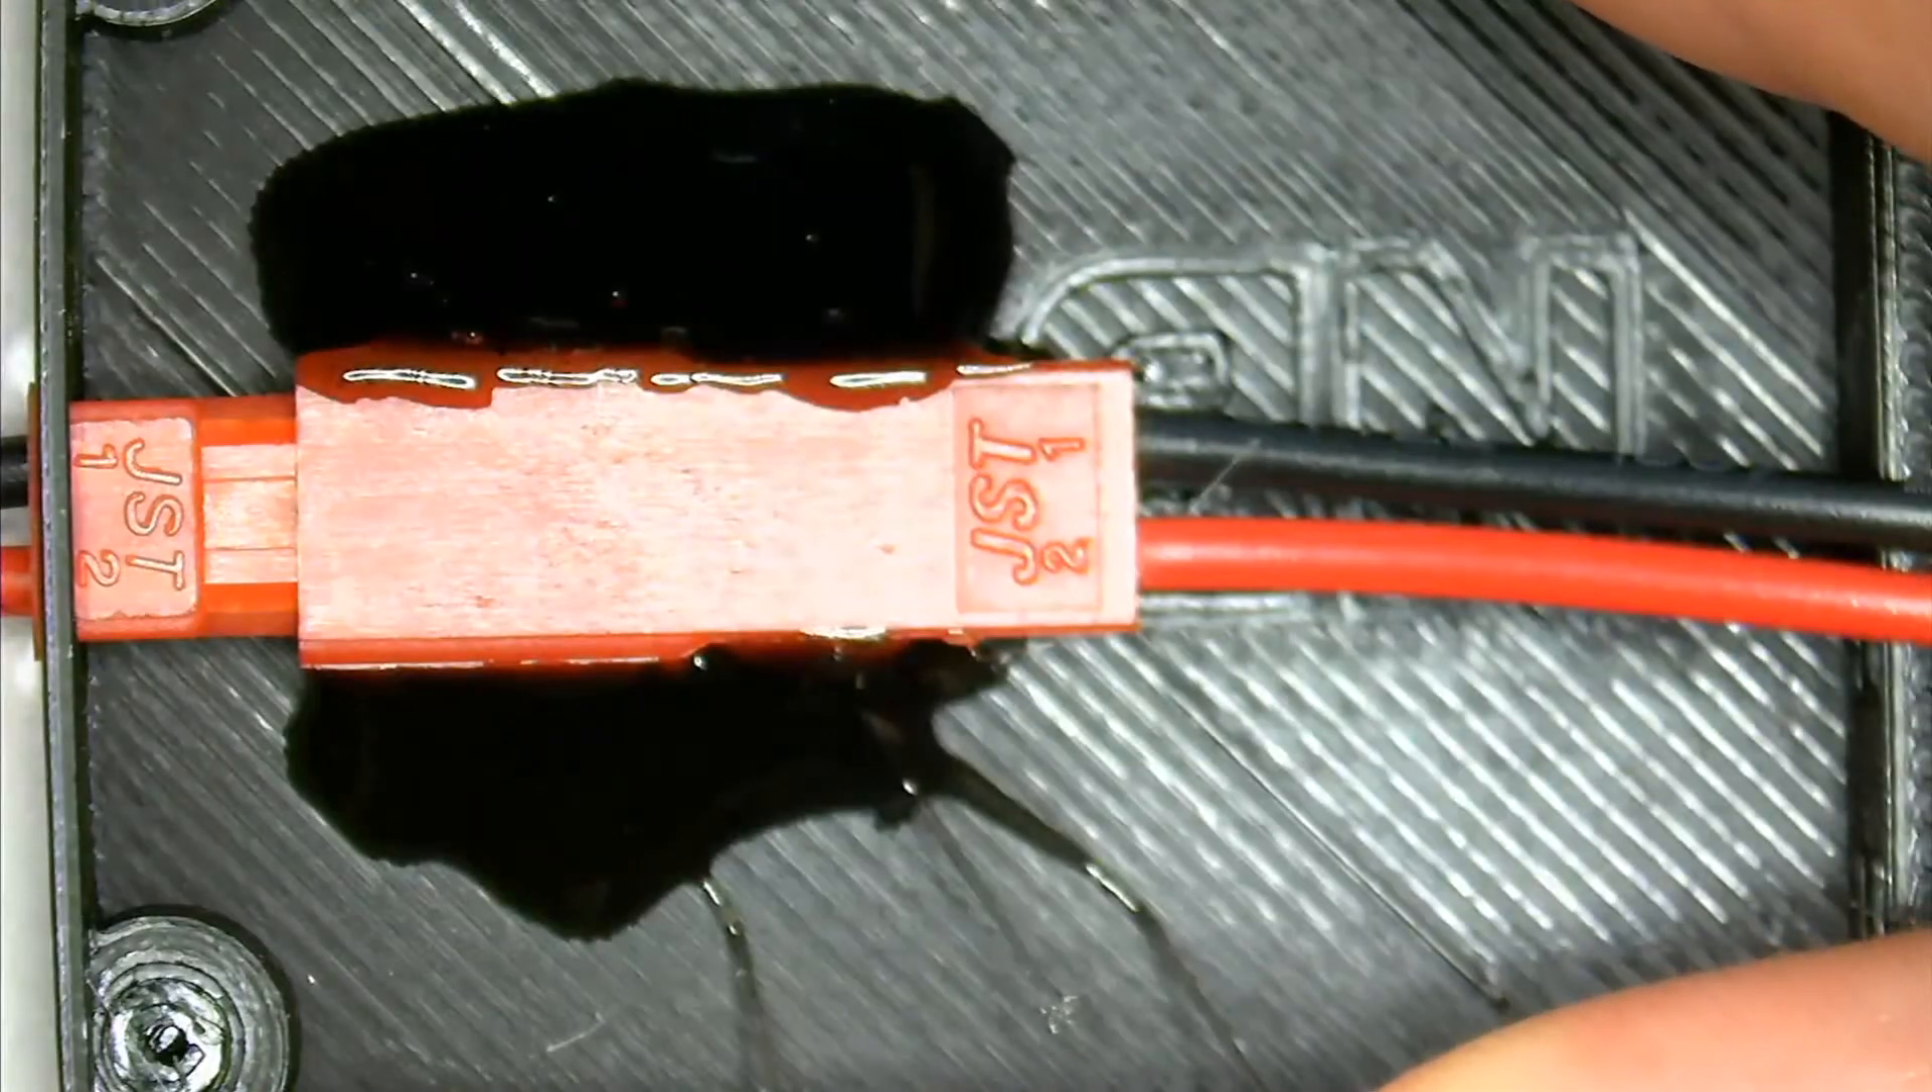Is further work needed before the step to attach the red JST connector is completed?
No.